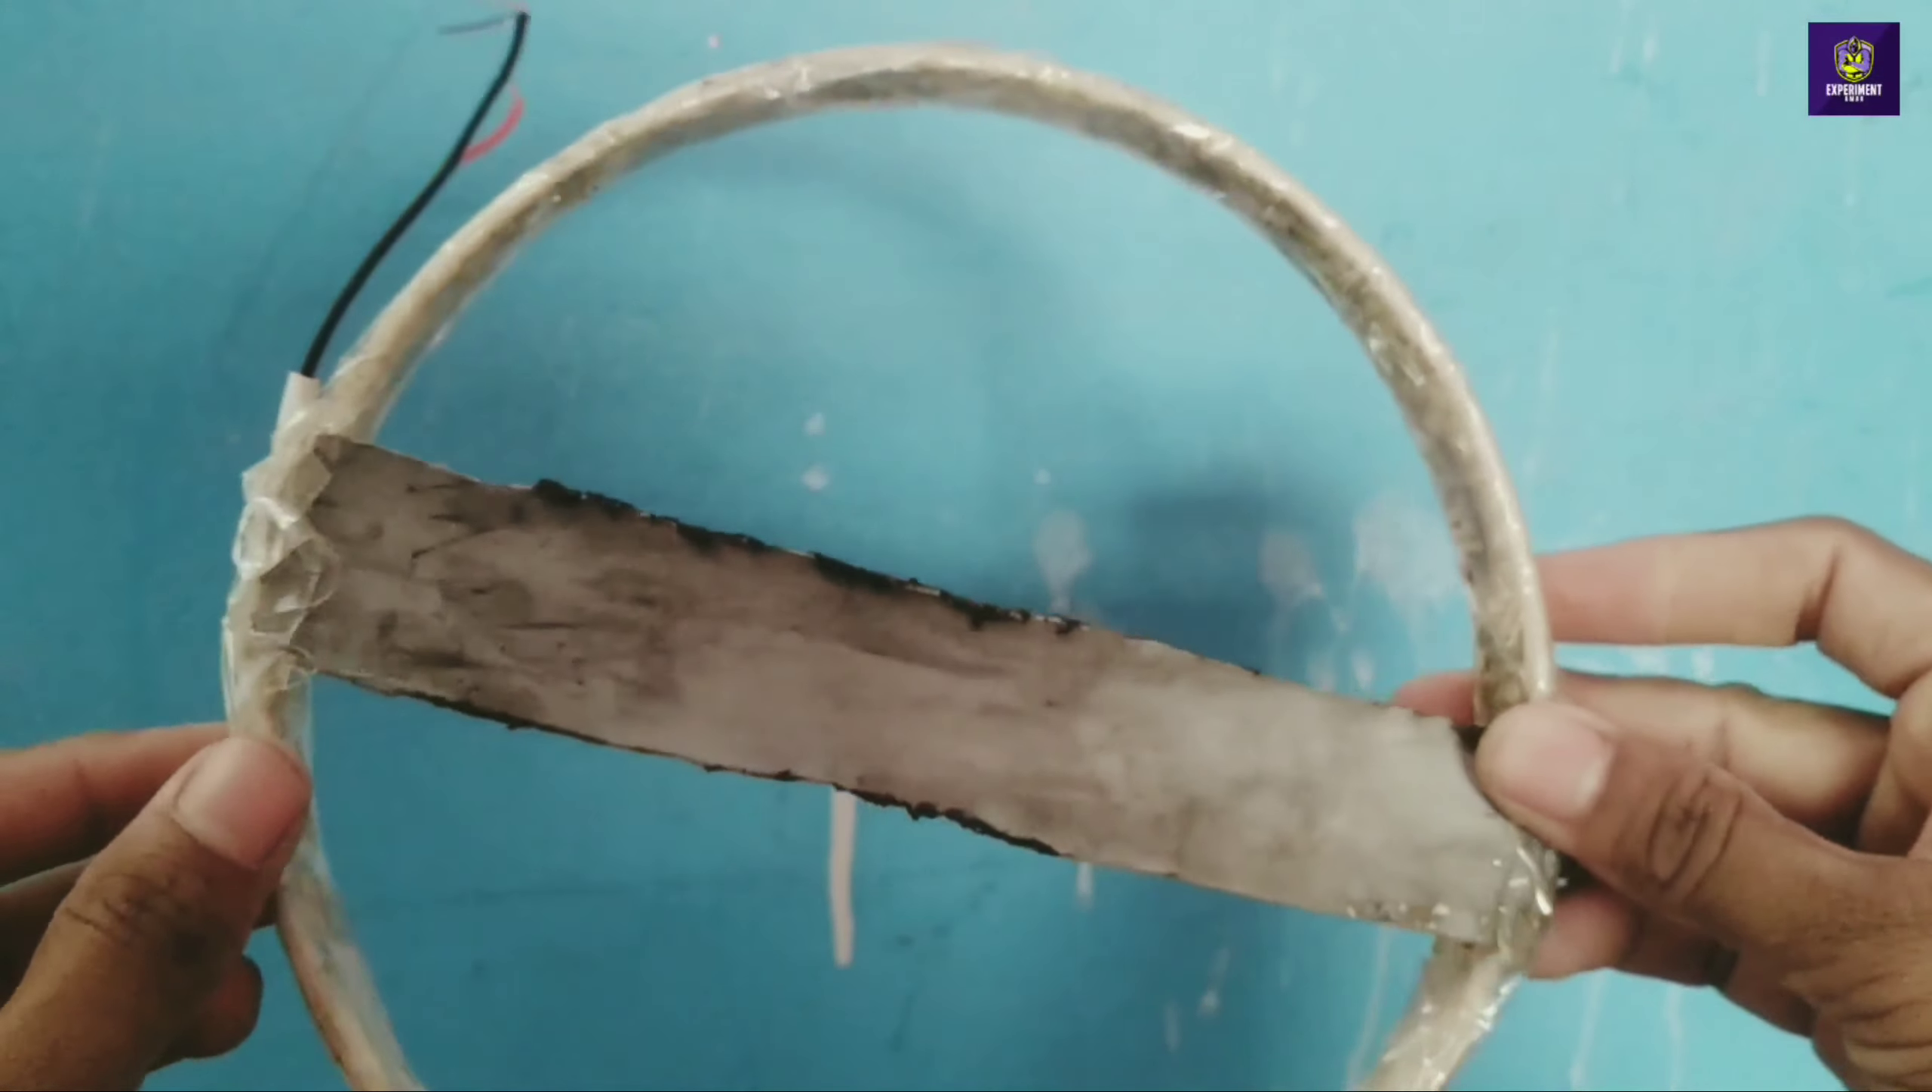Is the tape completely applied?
Yes.